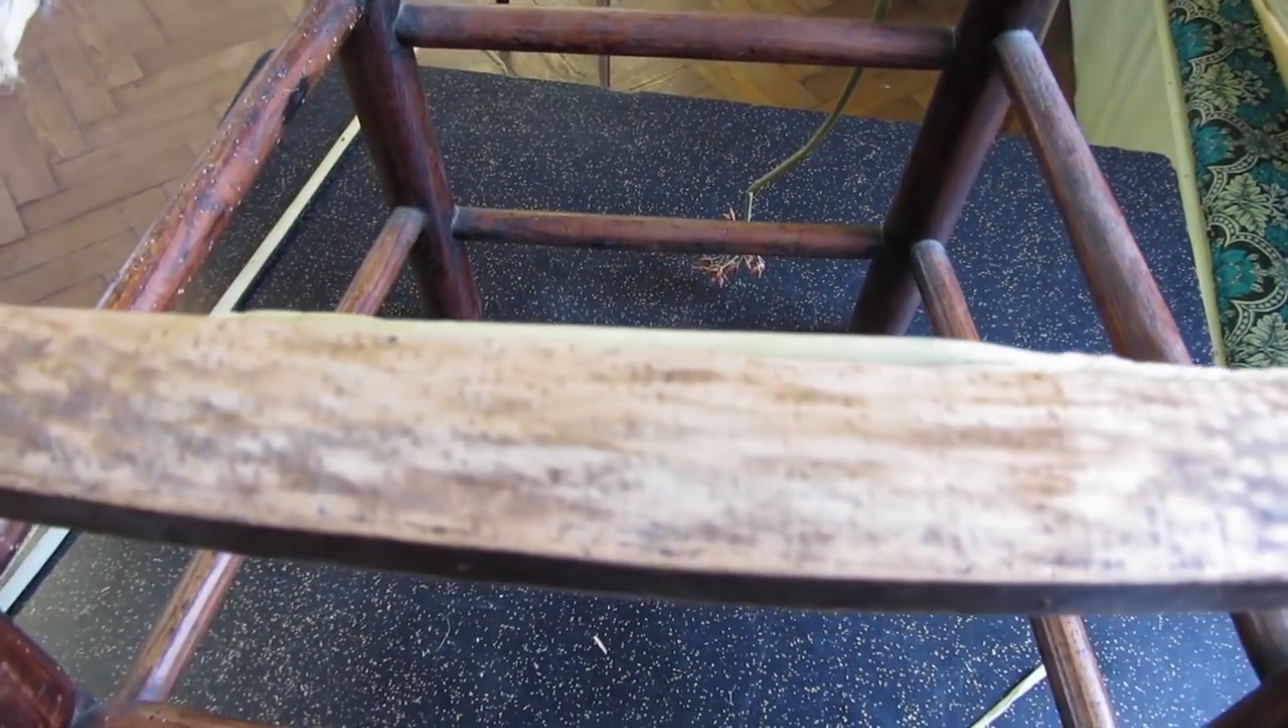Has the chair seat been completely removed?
Yes.